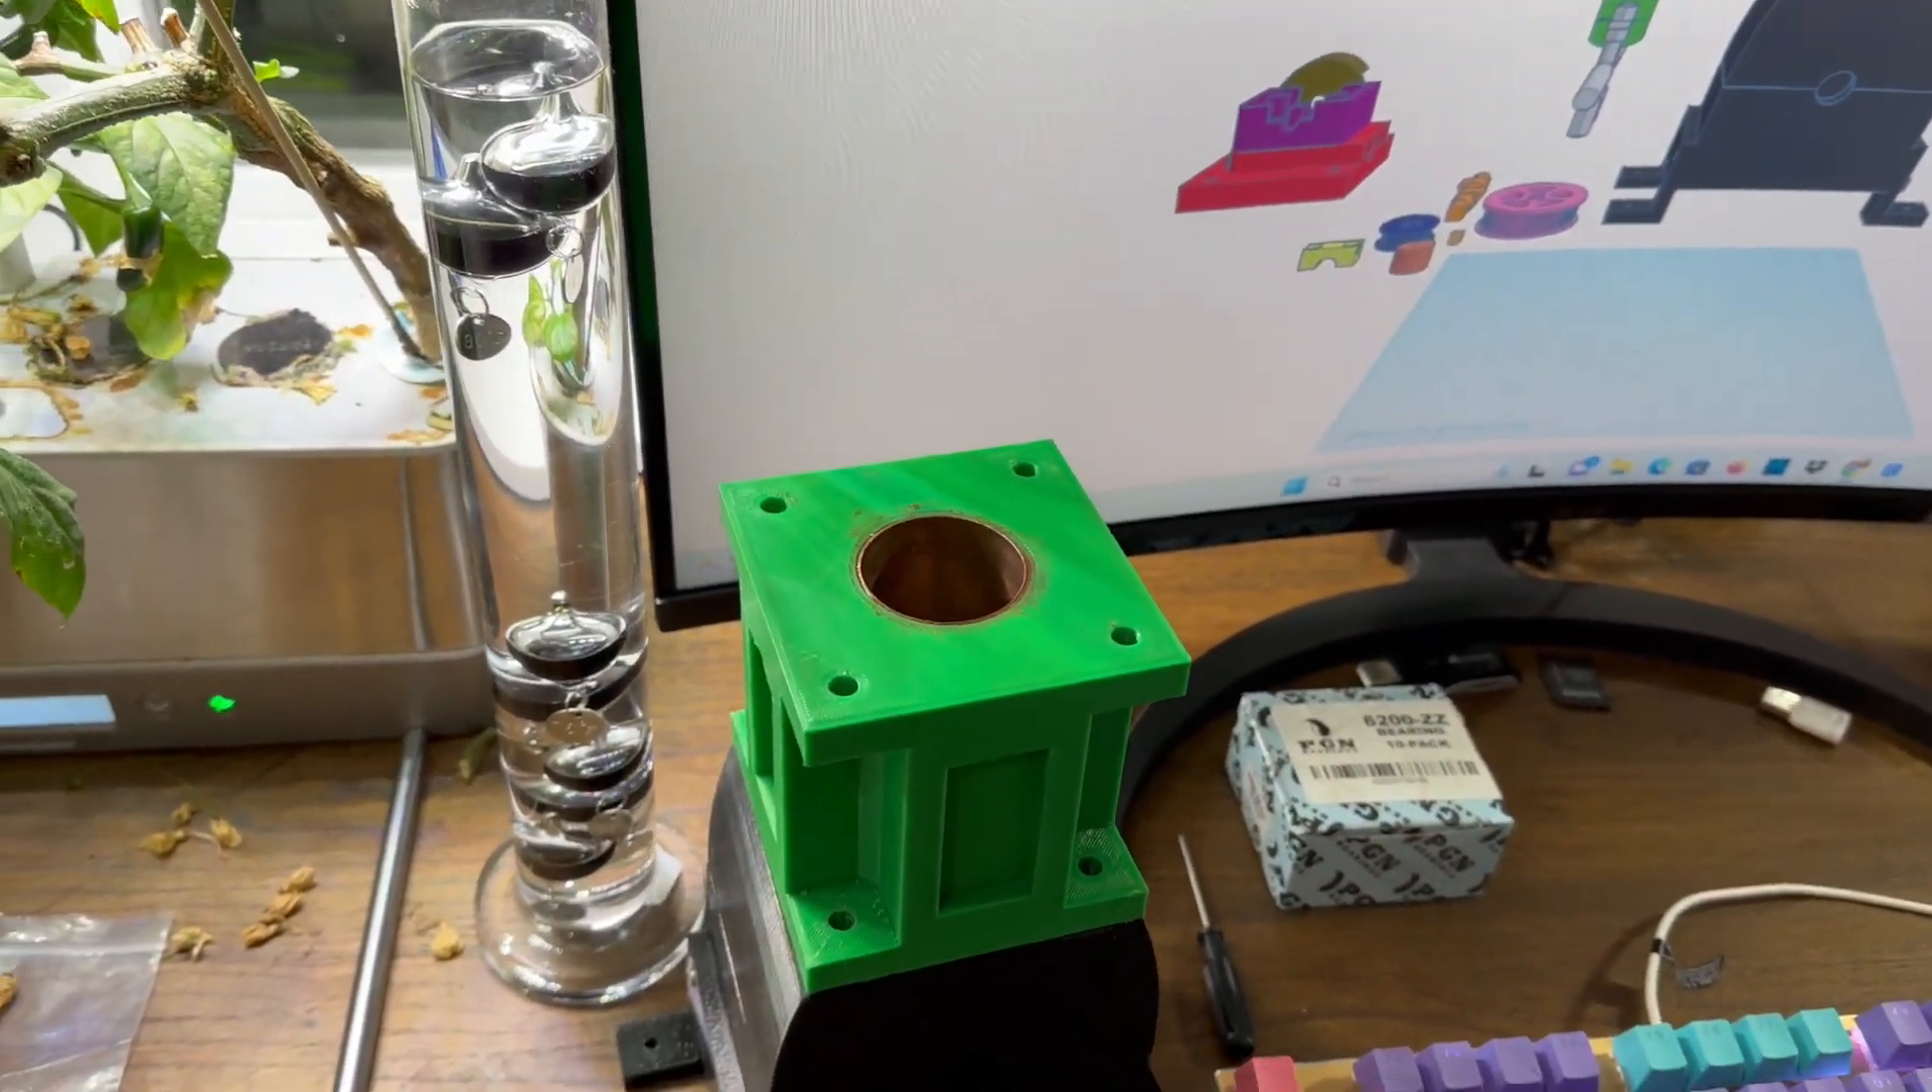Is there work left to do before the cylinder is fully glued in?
No.